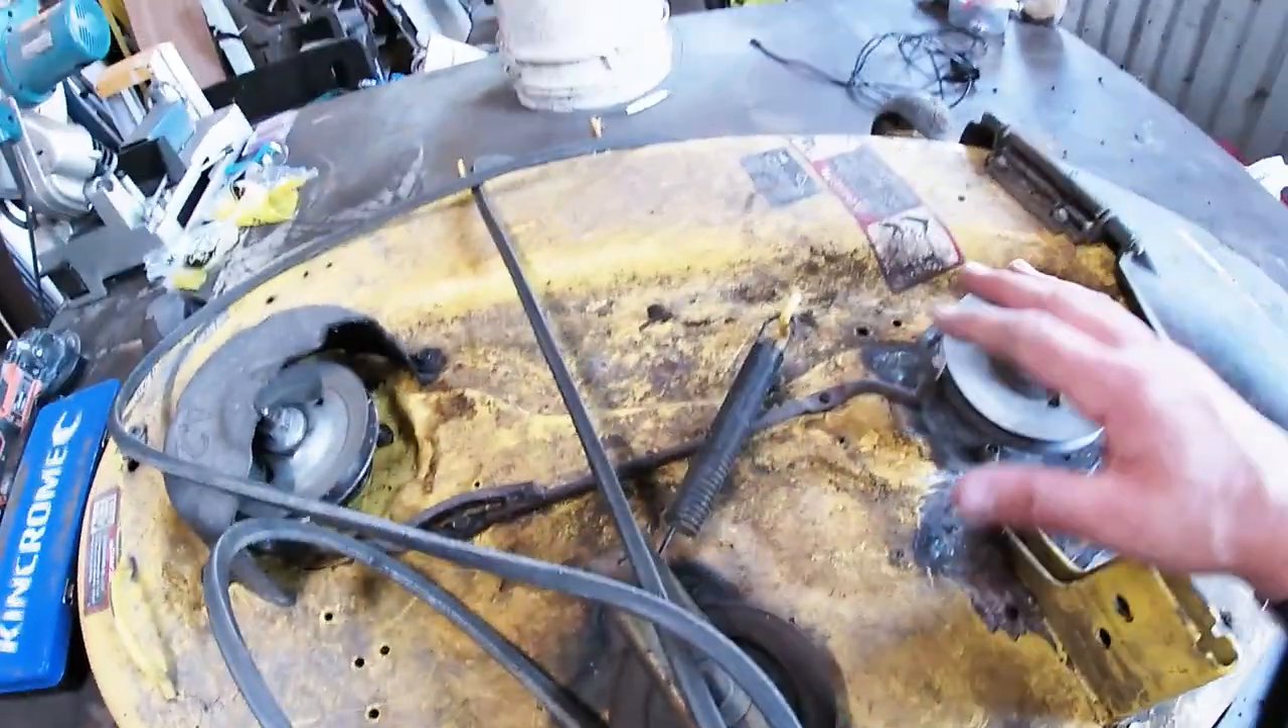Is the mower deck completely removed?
Yes.